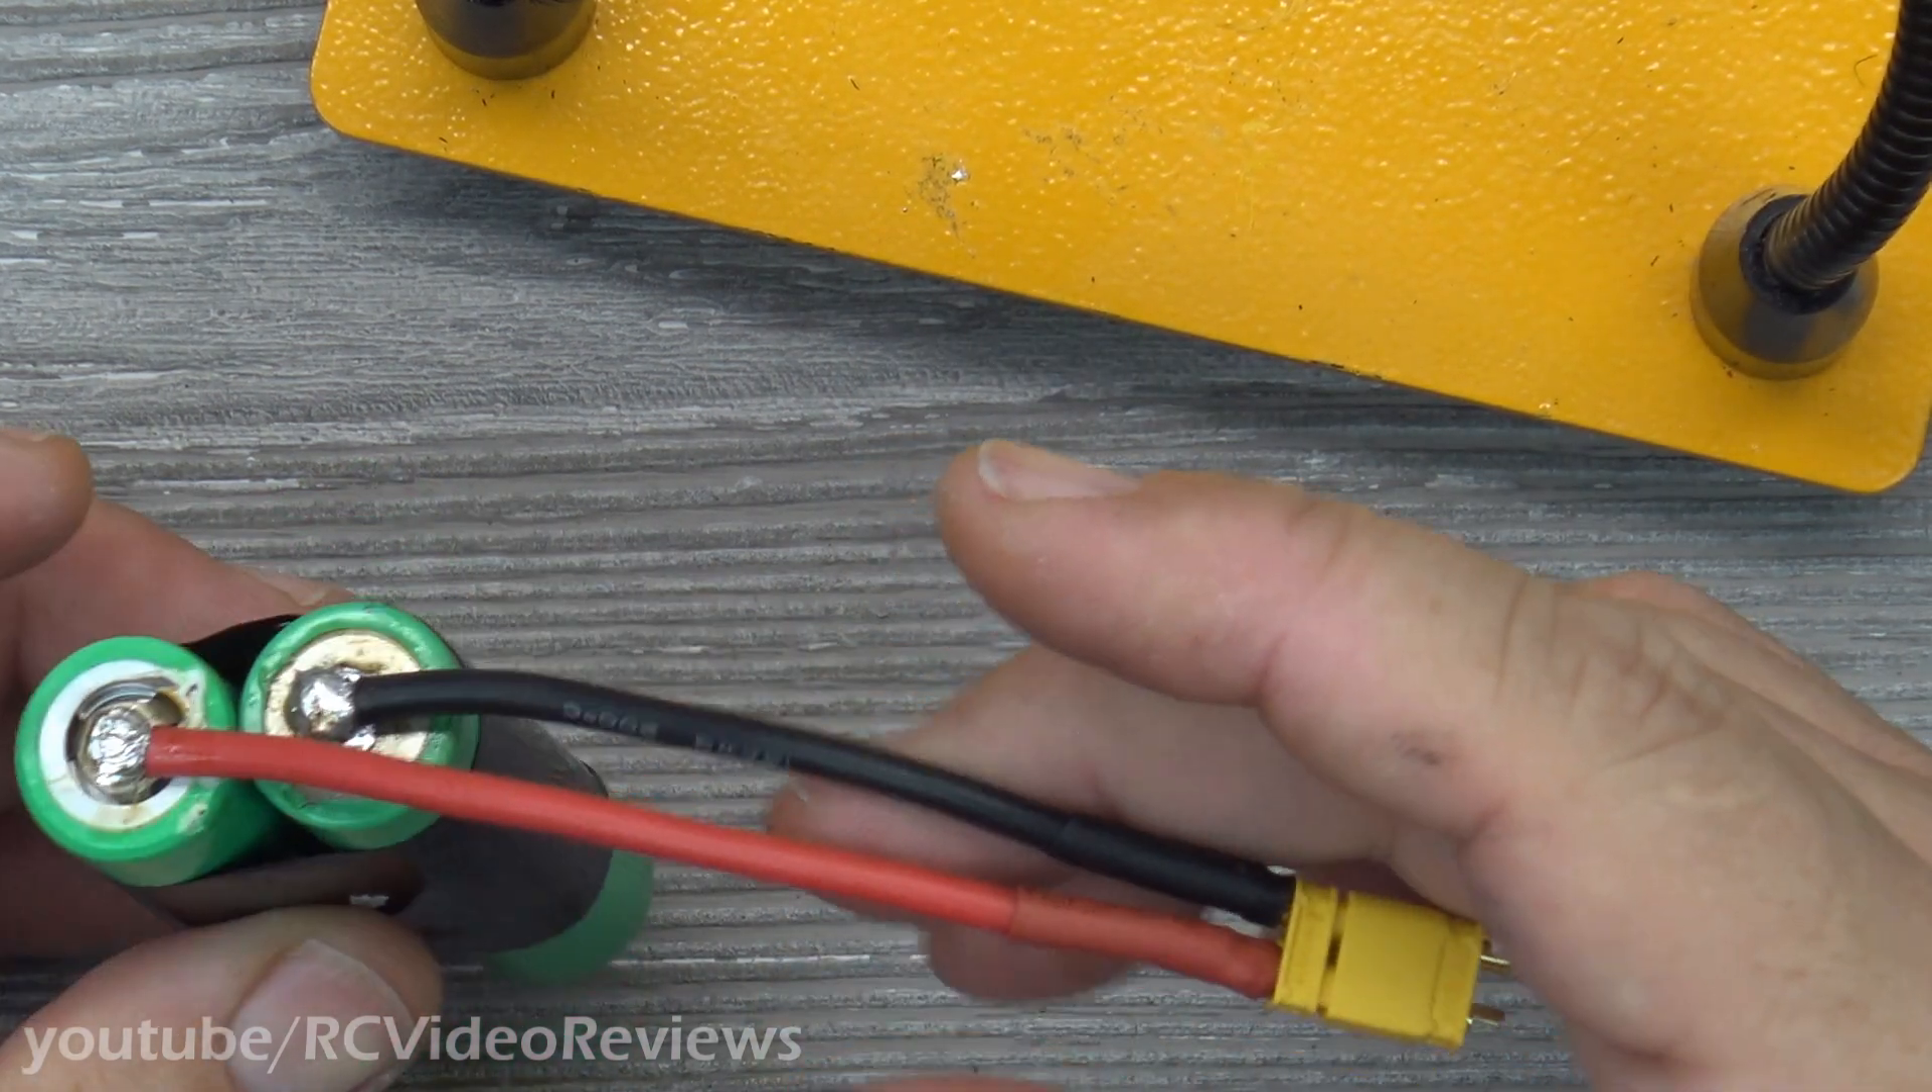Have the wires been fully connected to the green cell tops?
Yes.